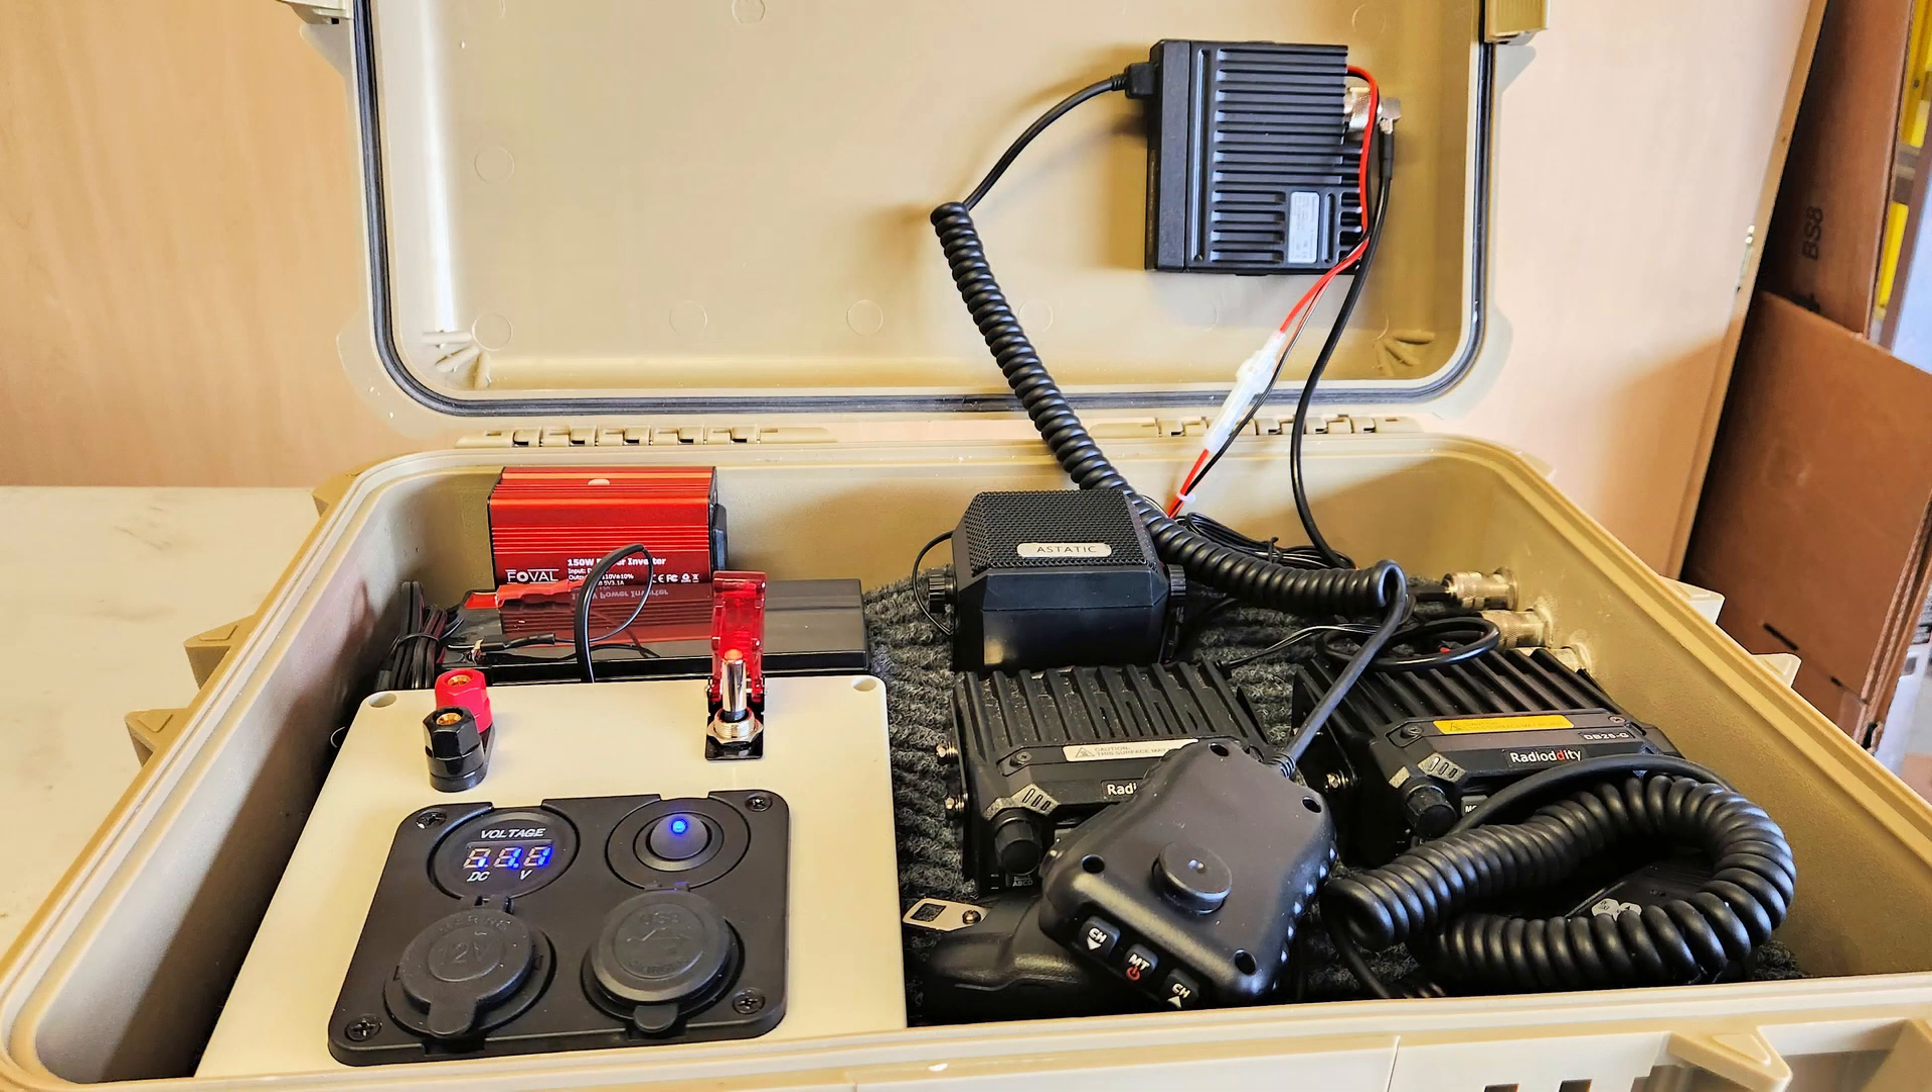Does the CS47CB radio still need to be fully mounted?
No.